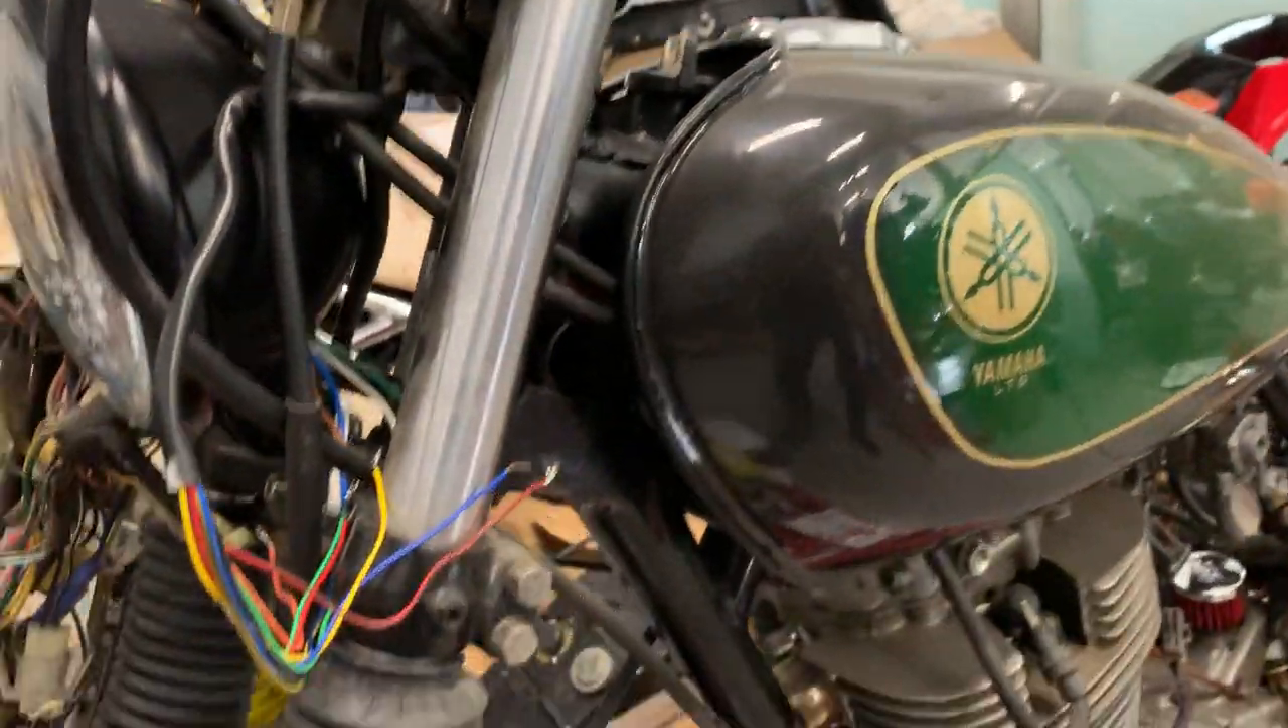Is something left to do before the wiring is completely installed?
Yes.